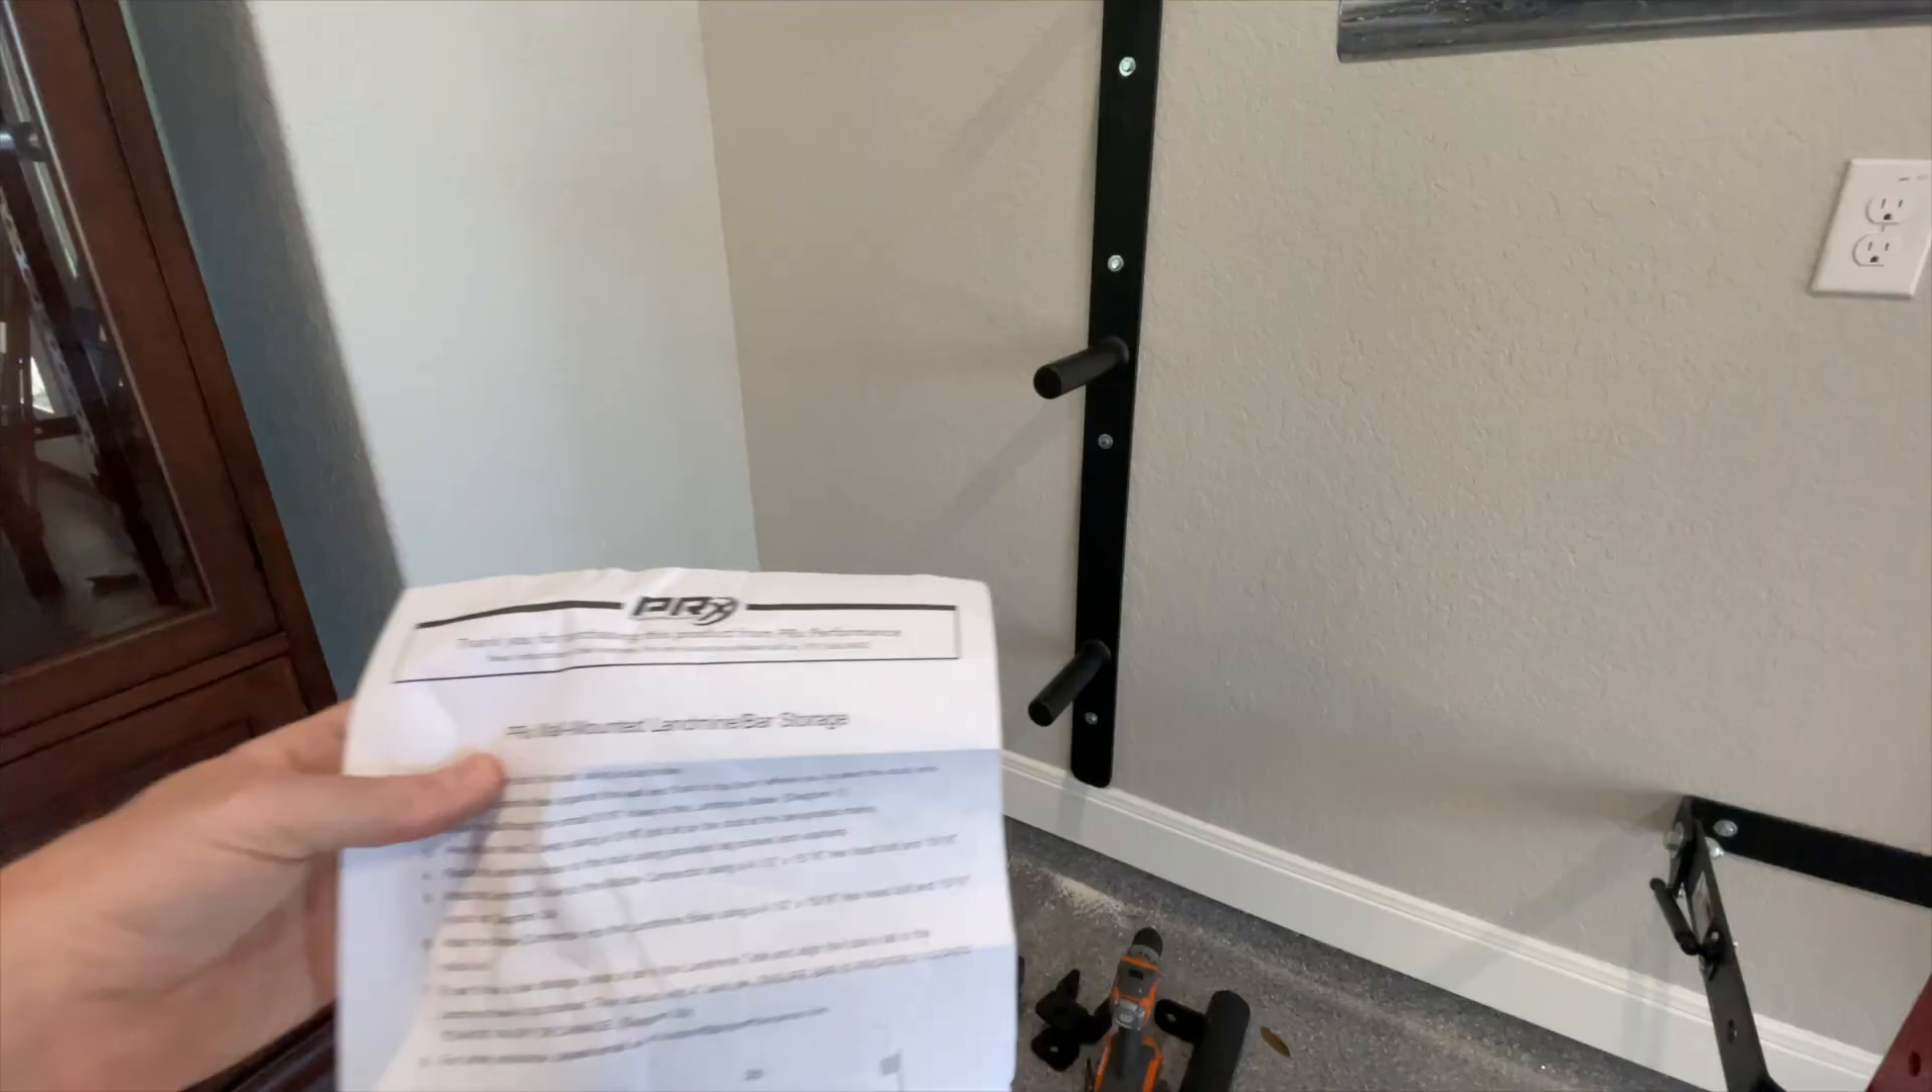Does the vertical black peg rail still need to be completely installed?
No.